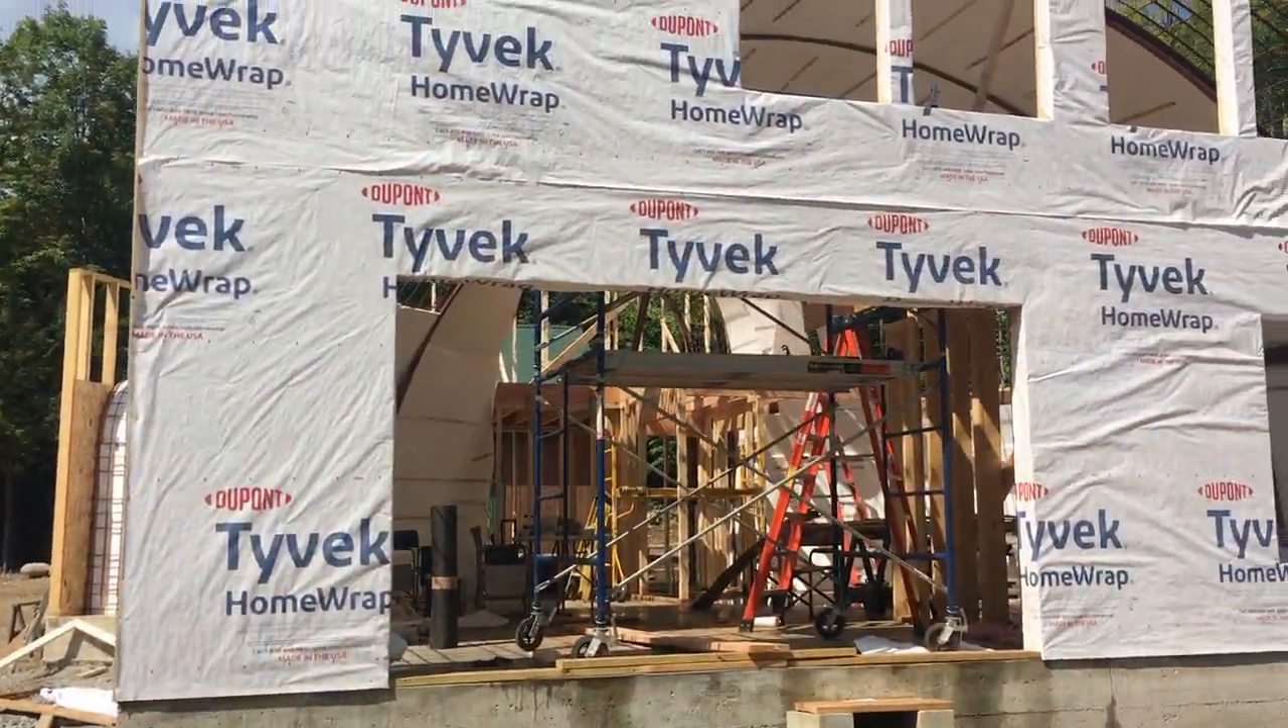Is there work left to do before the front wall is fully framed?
No.